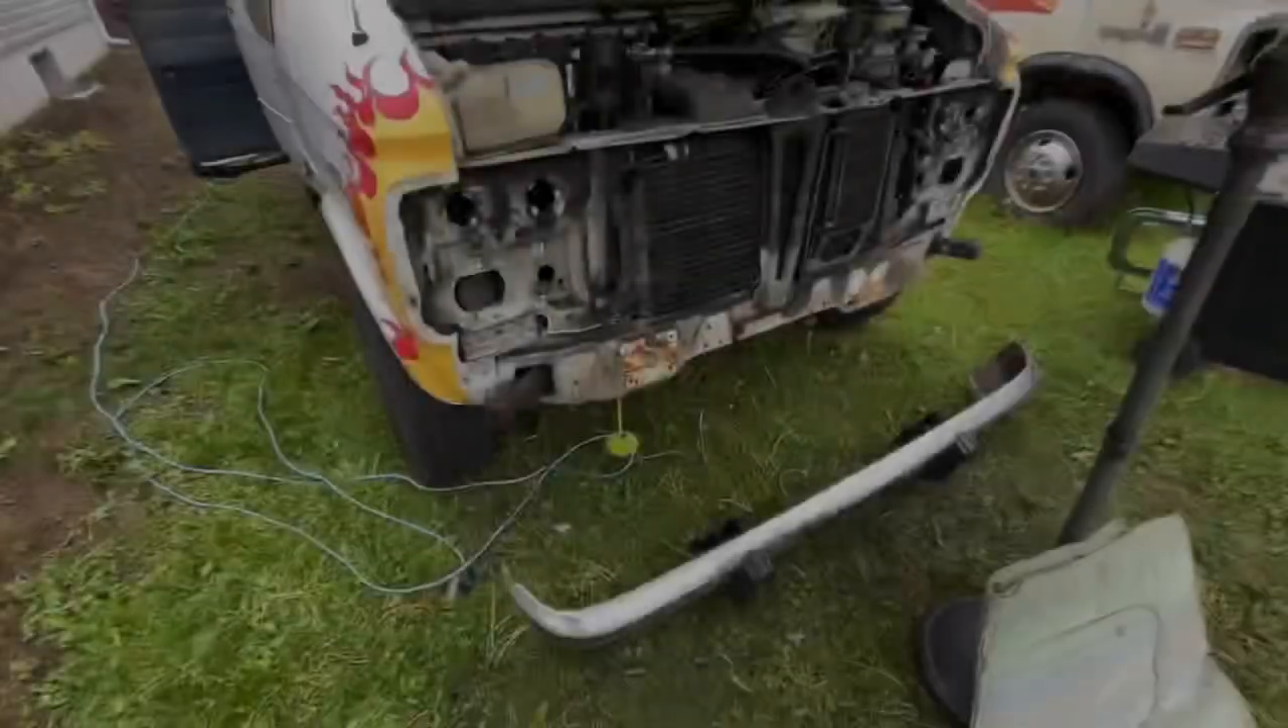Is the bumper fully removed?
Yes.